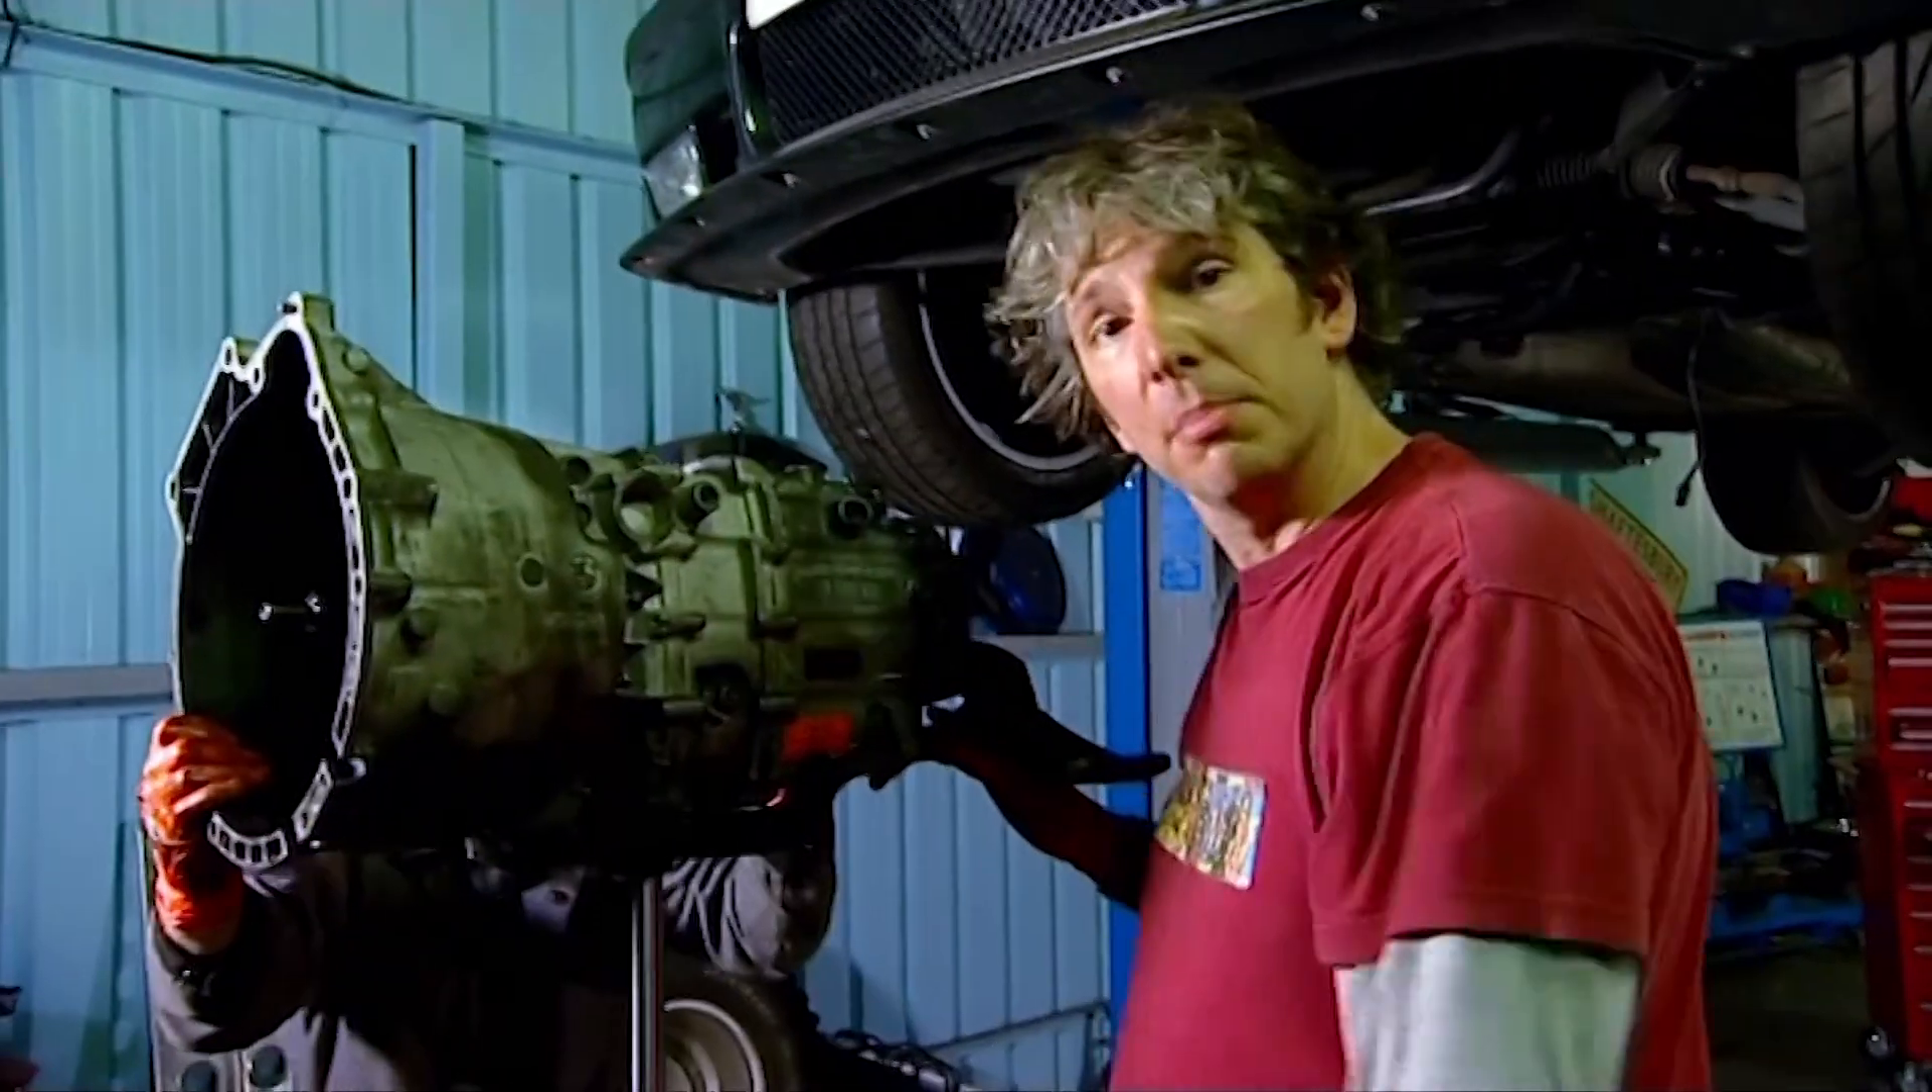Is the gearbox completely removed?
Yes.